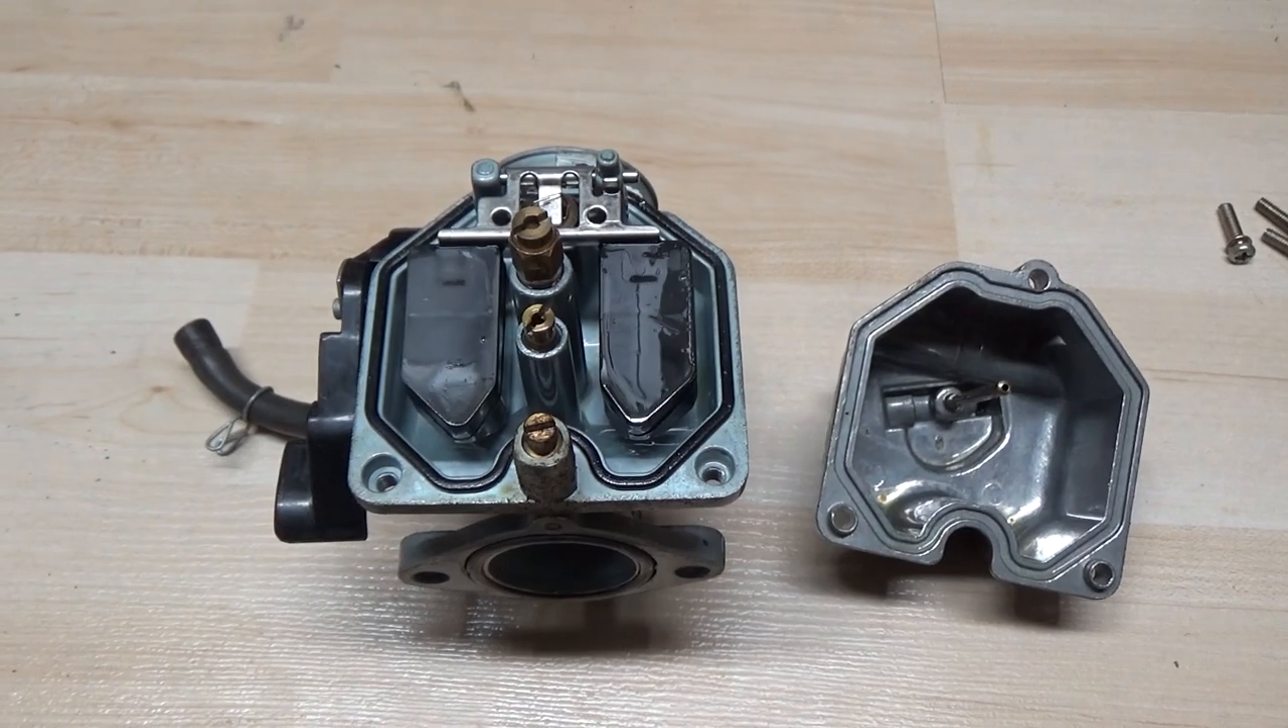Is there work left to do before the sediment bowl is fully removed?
No.